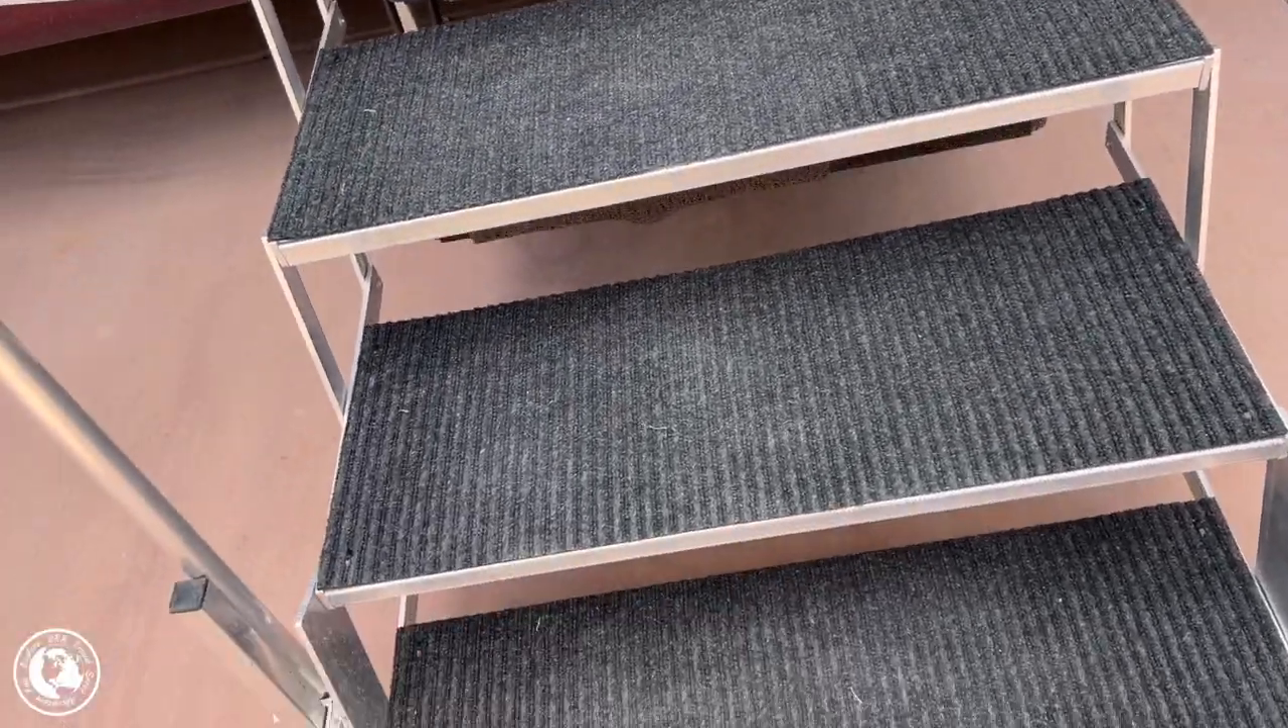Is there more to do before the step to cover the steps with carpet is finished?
No.